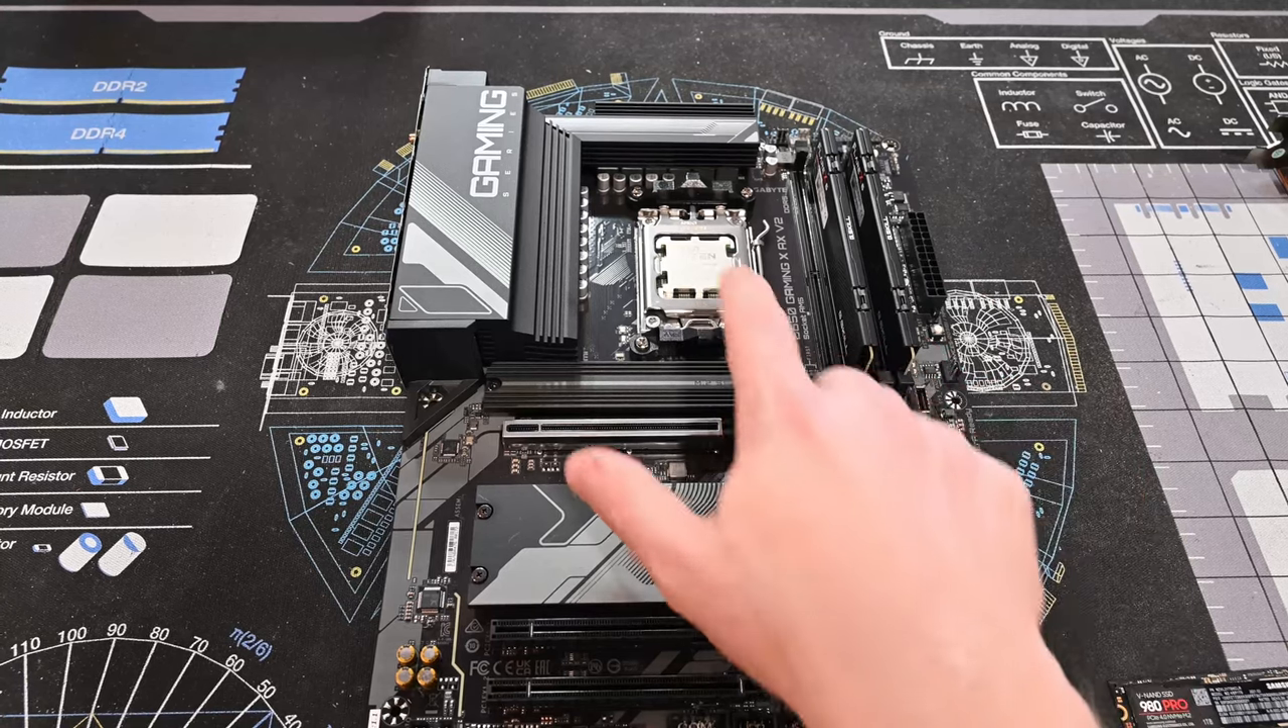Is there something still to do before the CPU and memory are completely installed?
No.